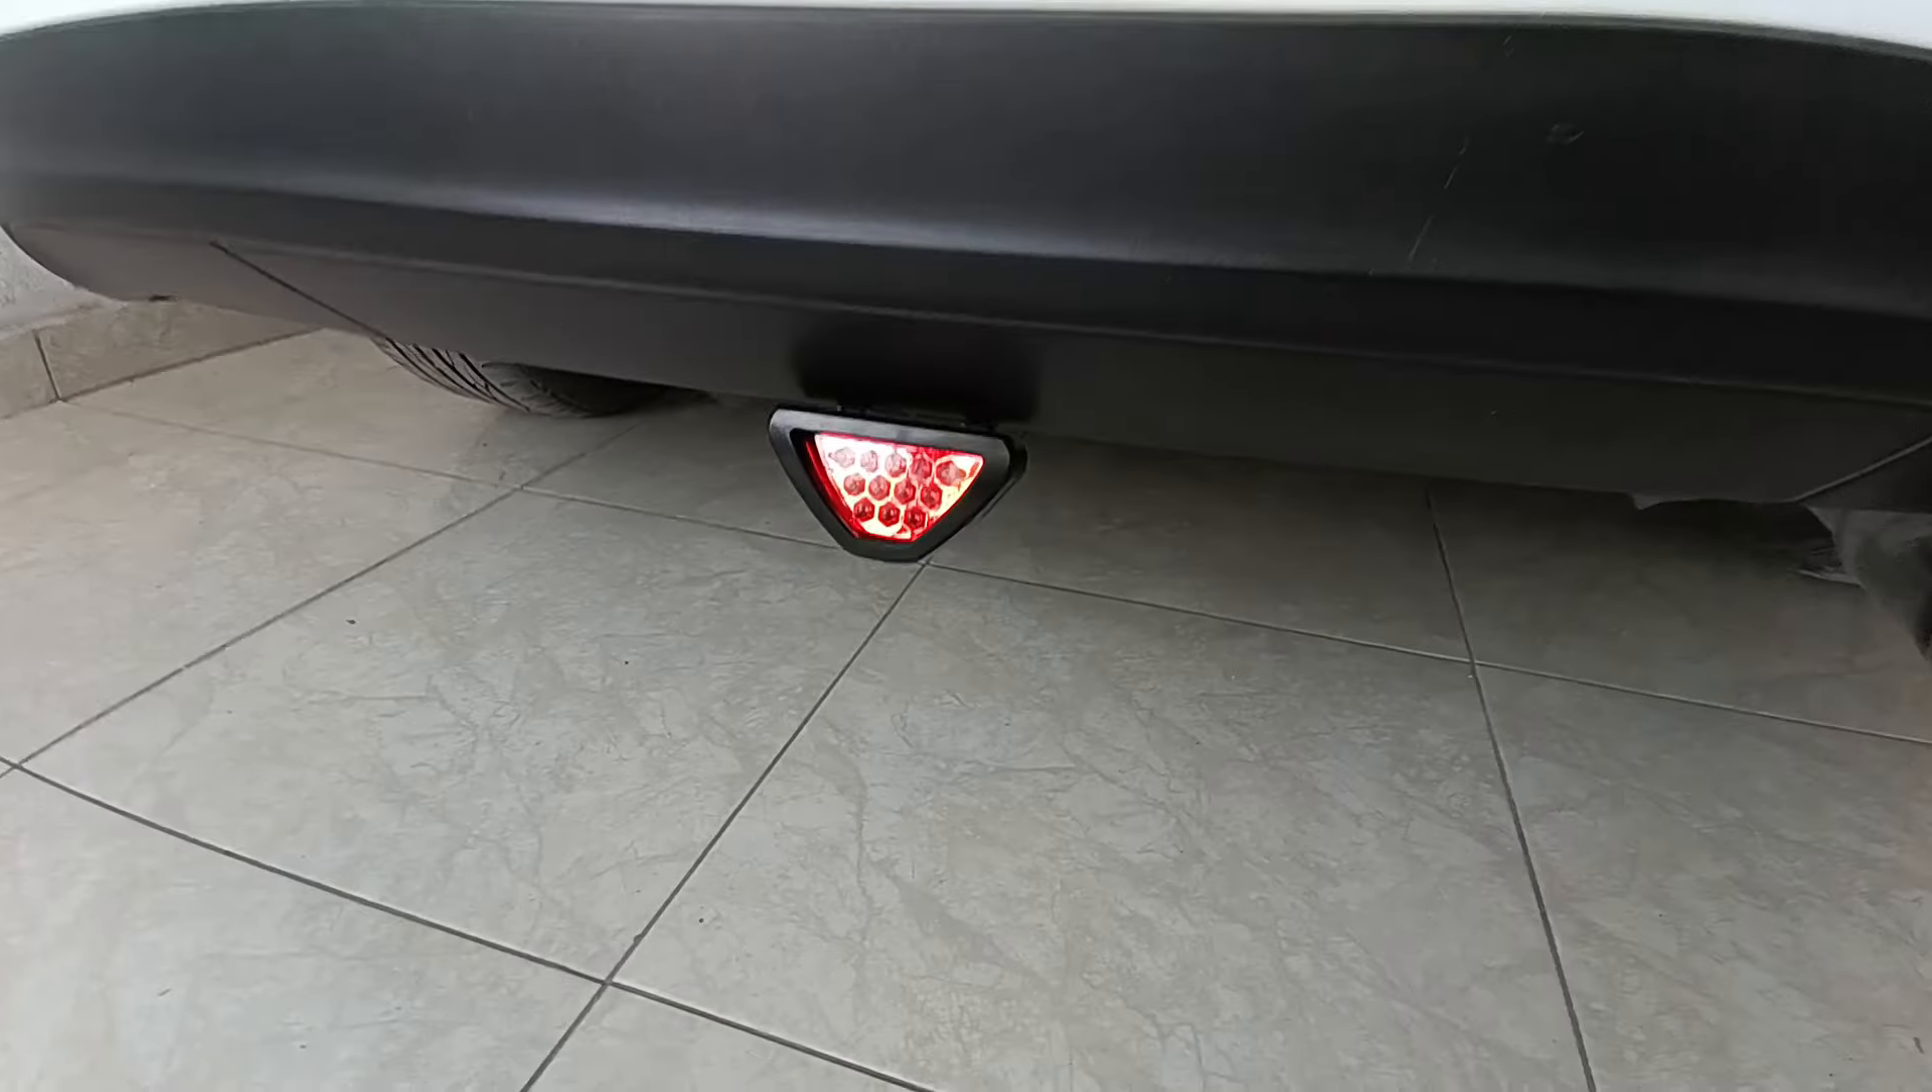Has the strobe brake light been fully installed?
Yes.